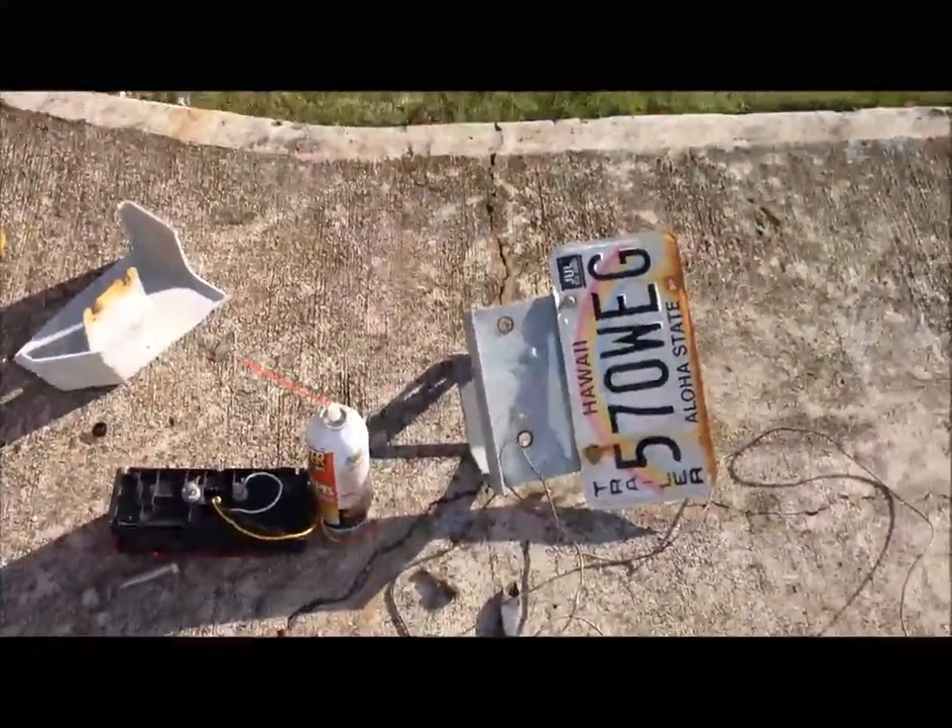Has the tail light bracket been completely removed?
Yes.